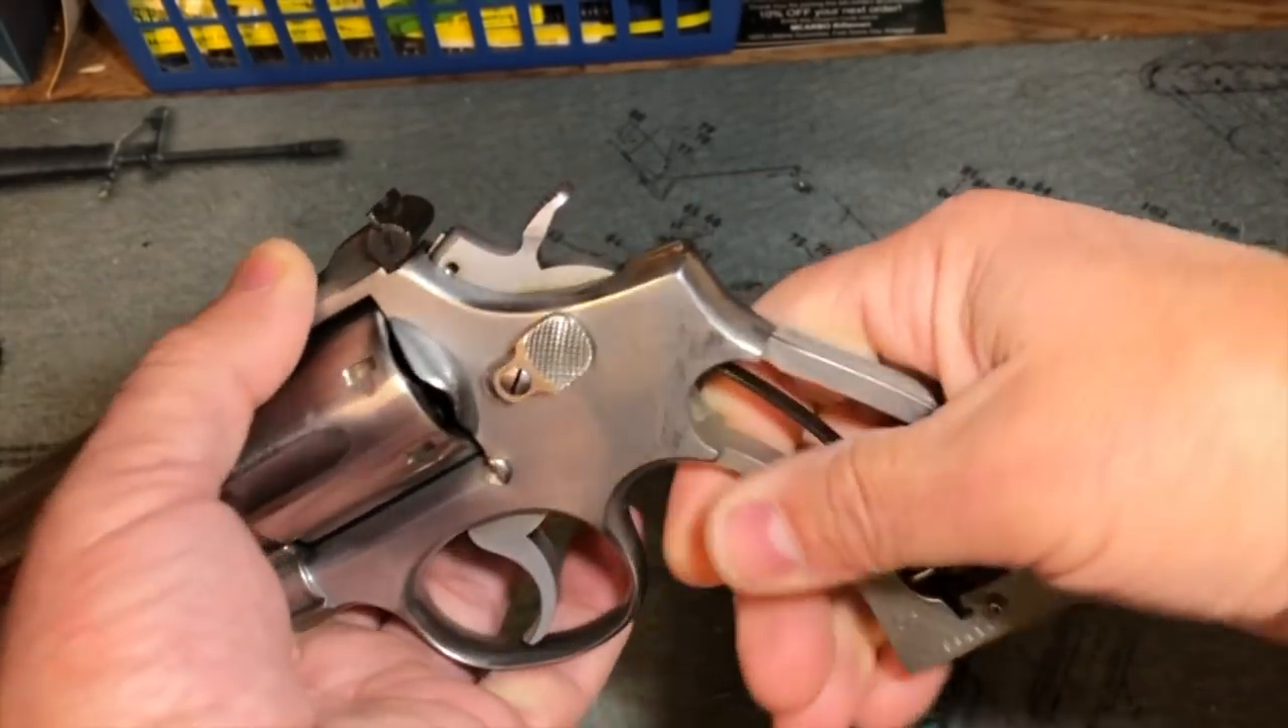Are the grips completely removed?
Yes.